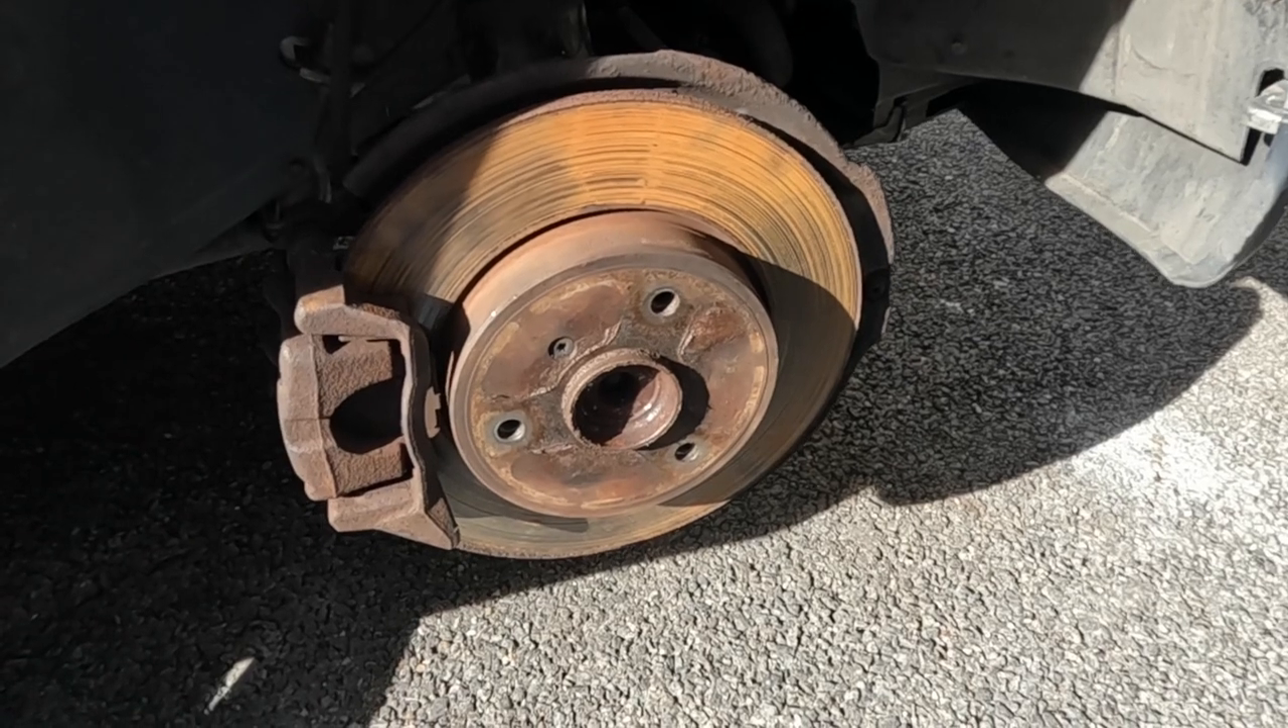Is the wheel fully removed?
Yes.